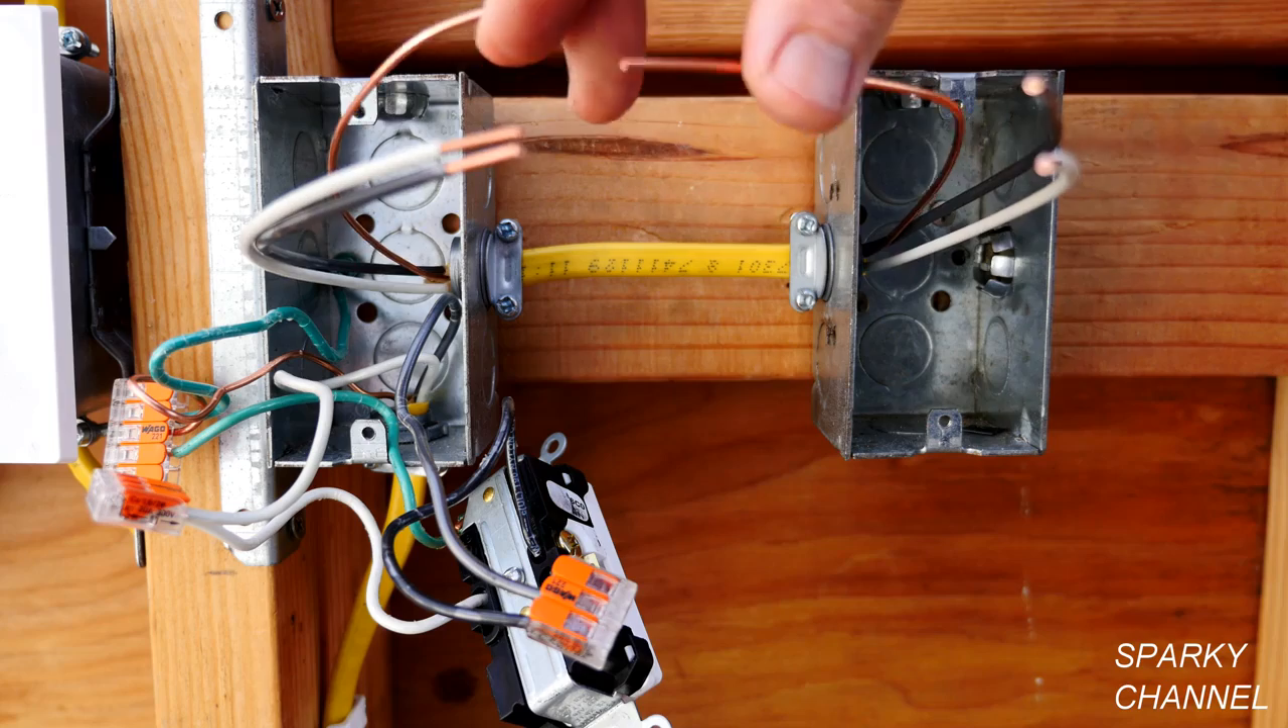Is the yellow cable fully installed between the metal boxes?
Yes.